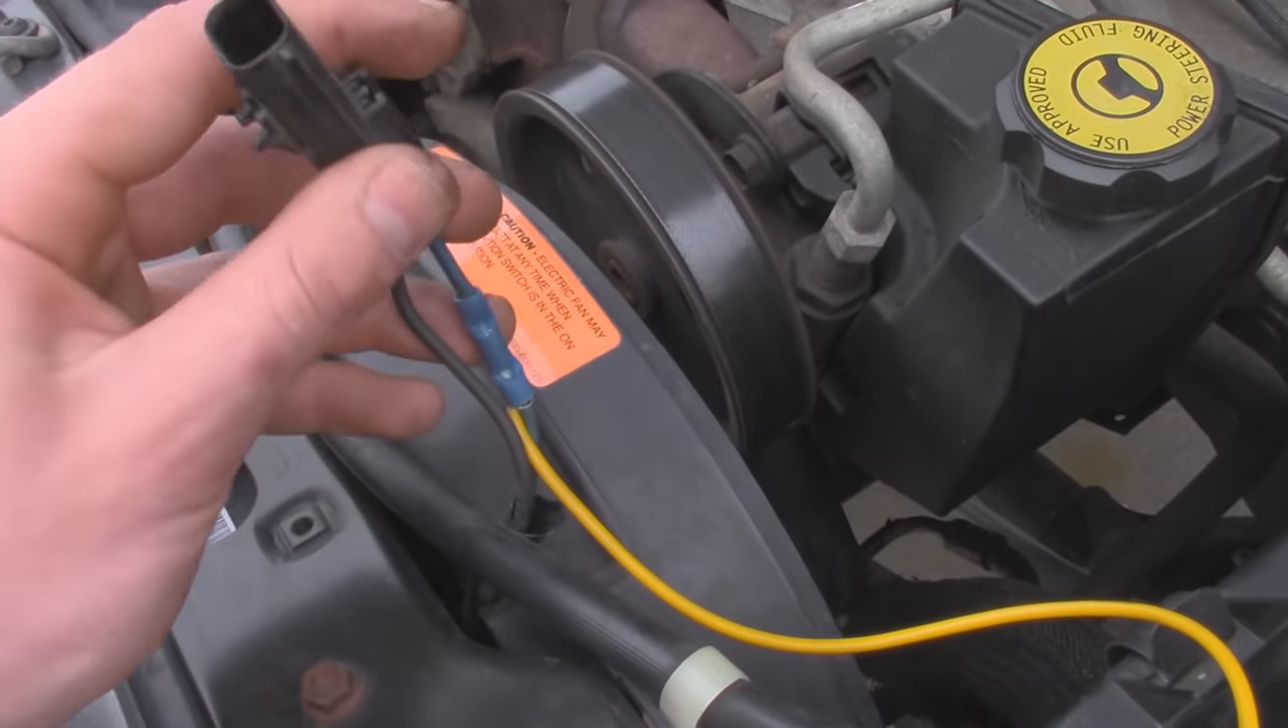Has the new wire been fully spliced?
Yes.